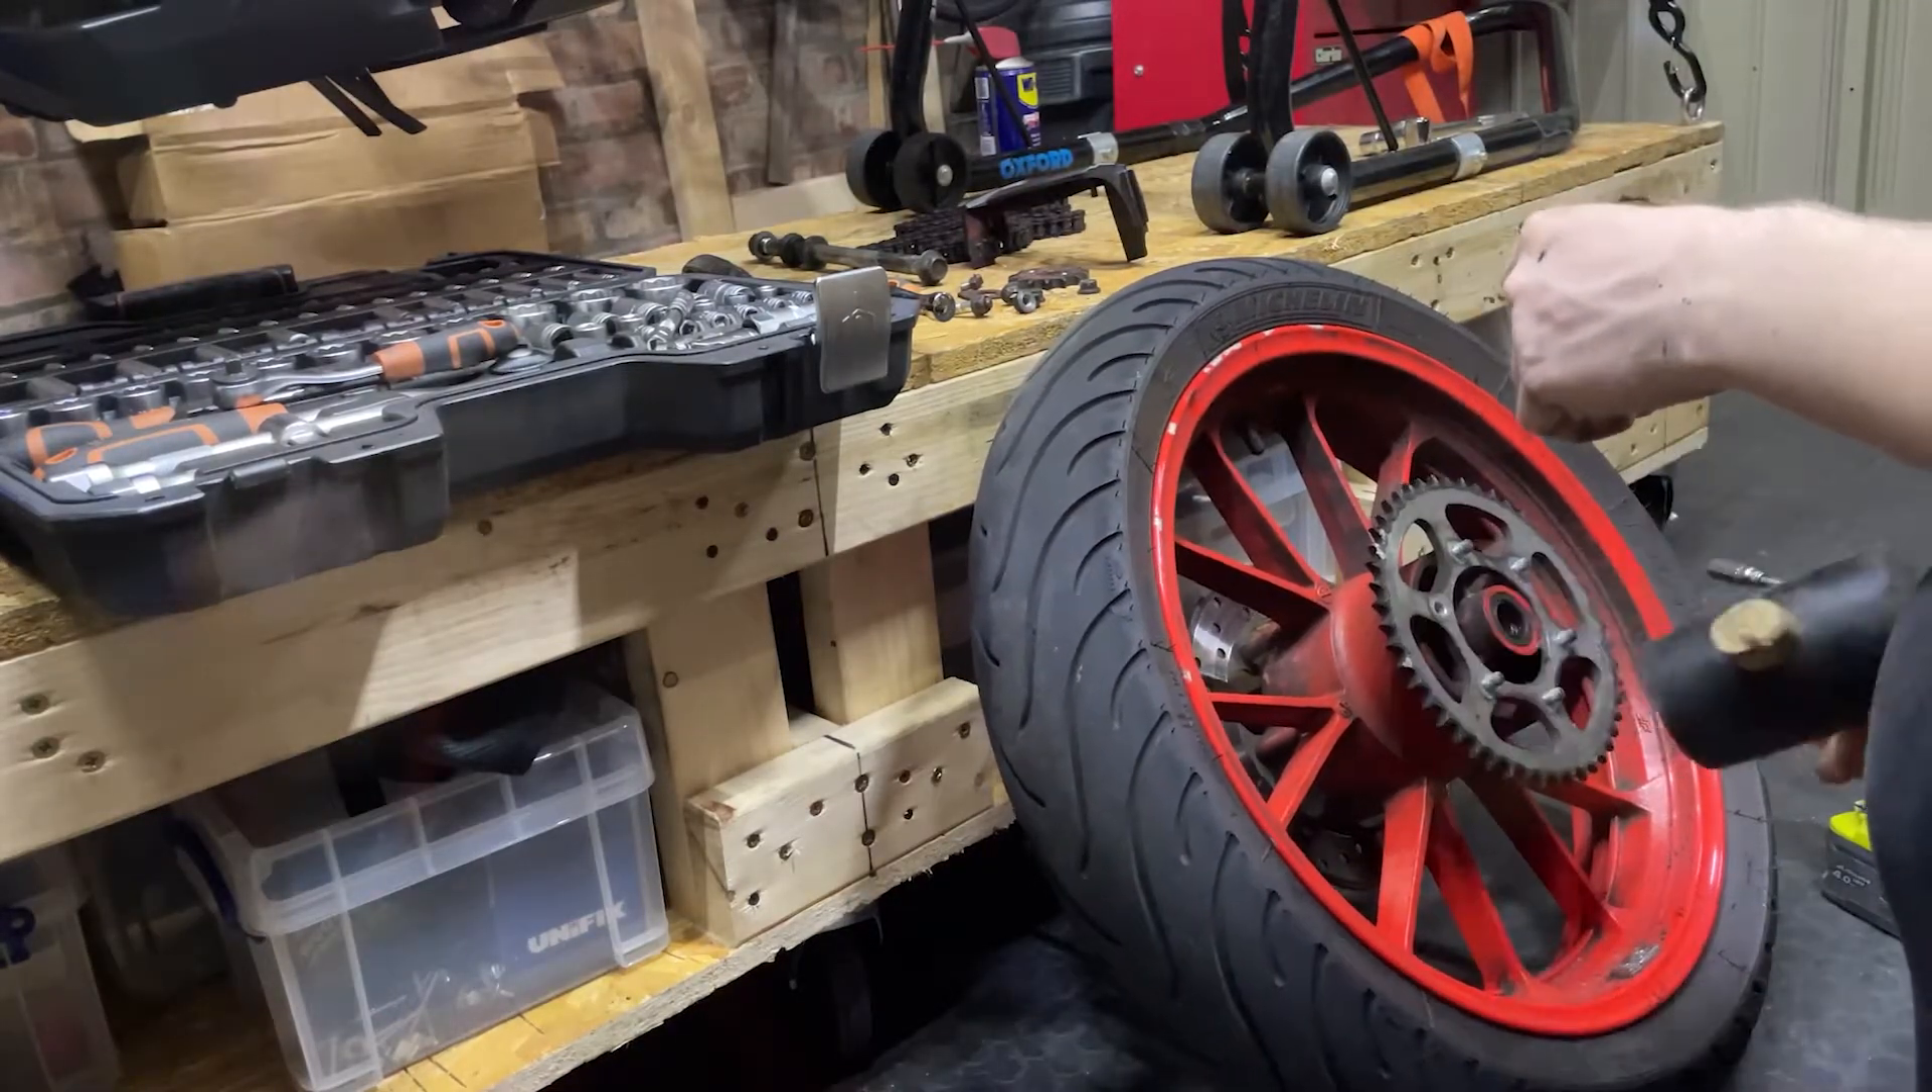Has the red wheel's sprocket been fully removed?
No.